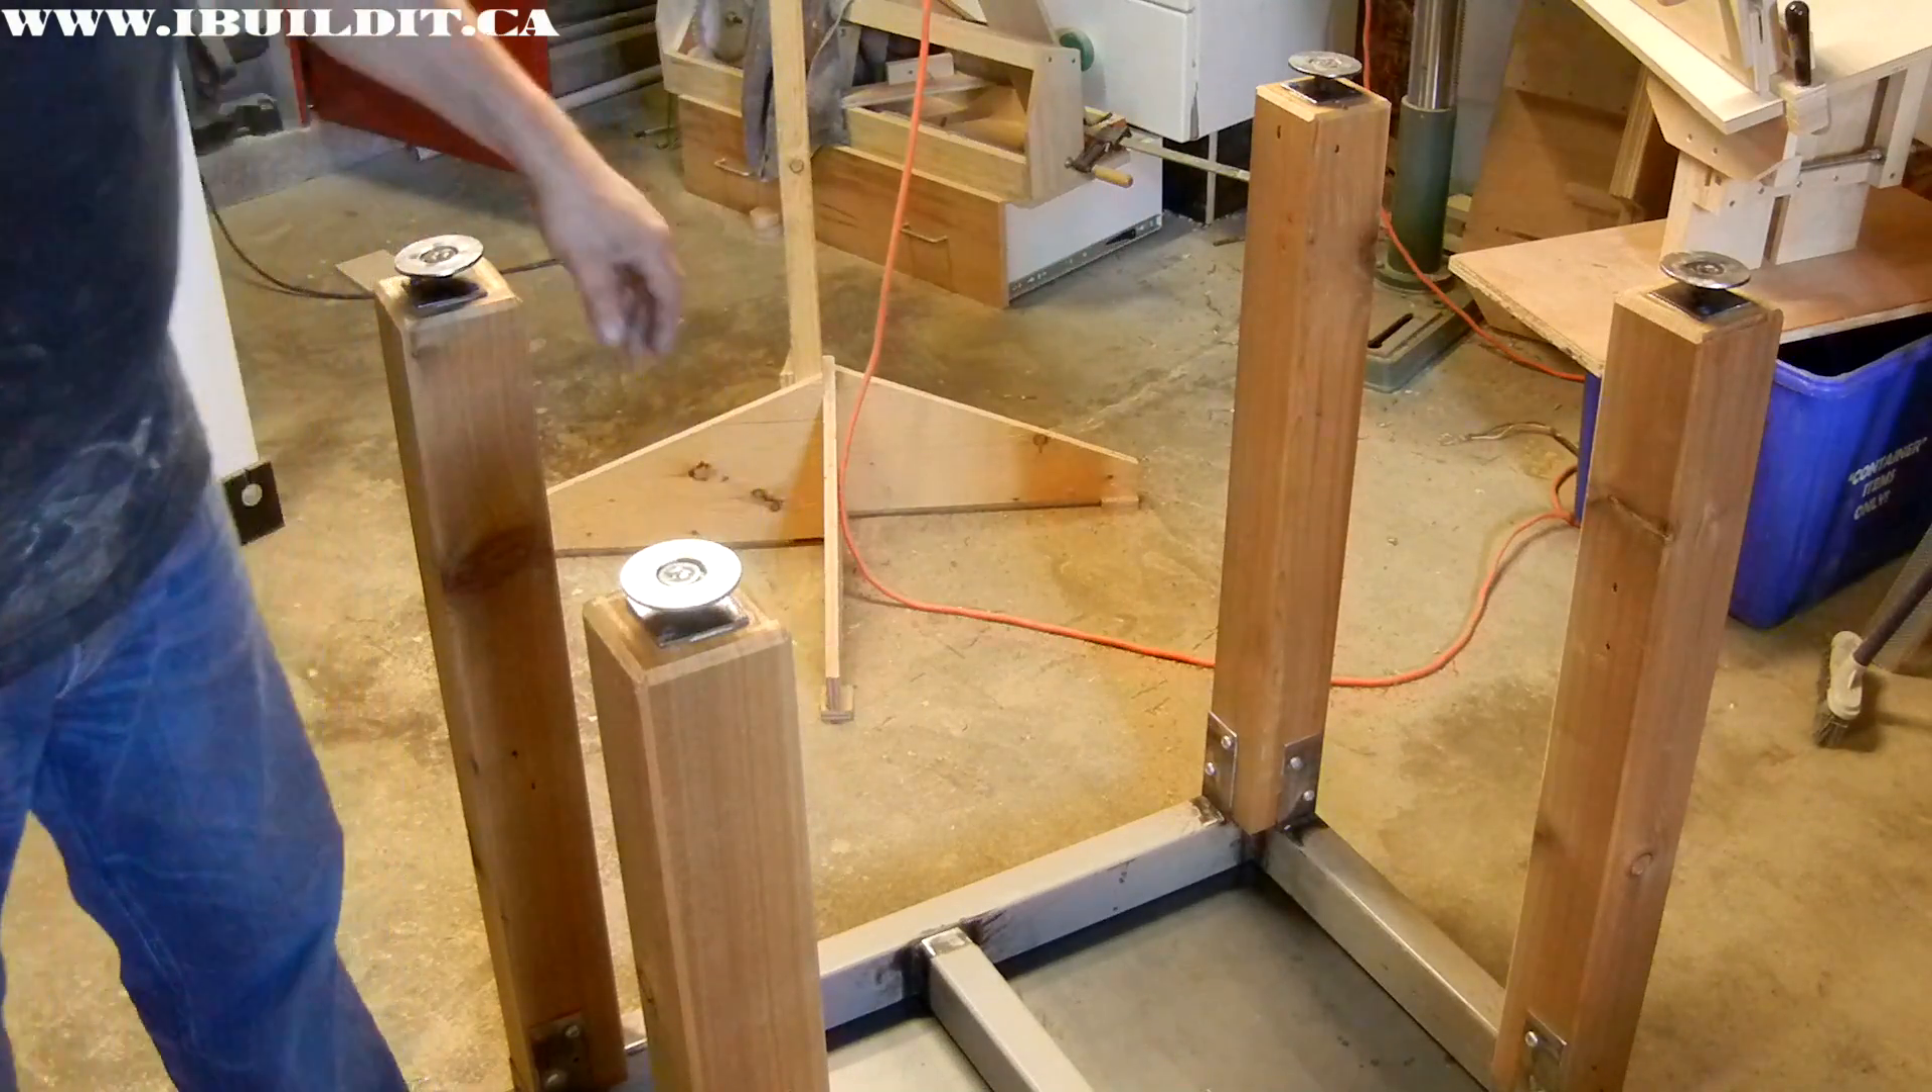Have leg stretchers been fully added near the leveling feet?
No.